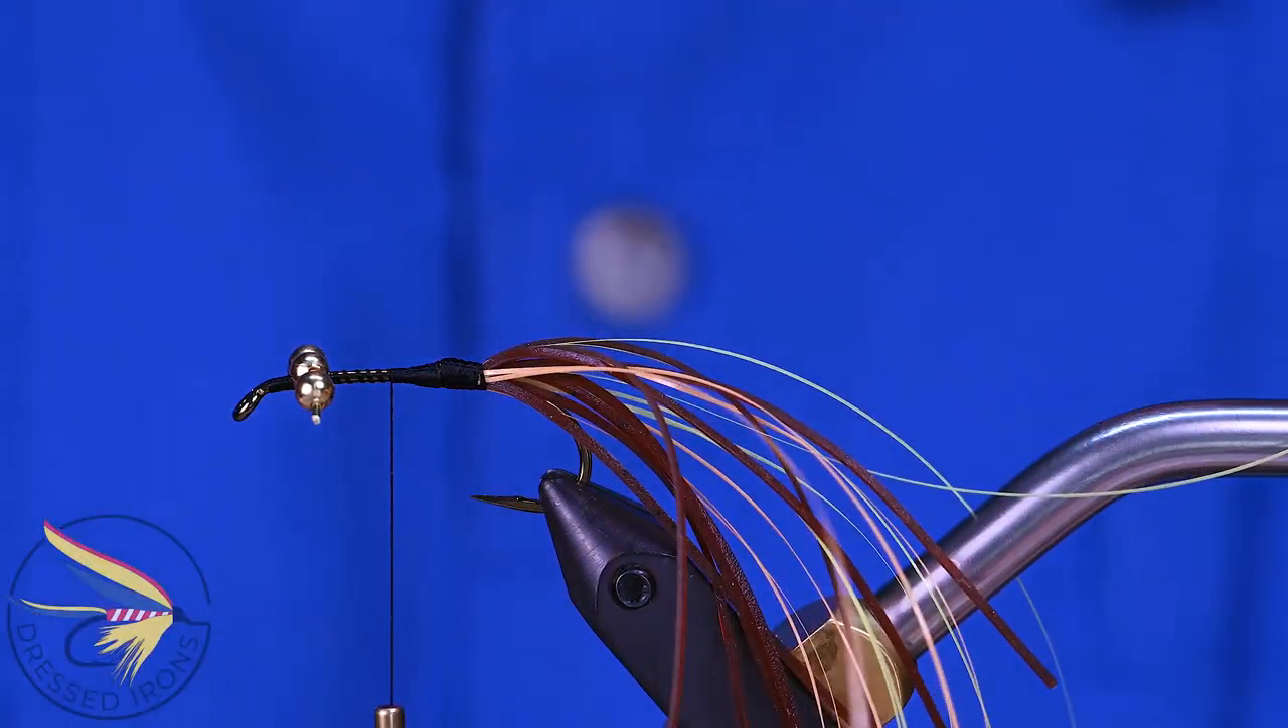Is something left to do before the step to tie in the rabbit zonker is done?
Yes.